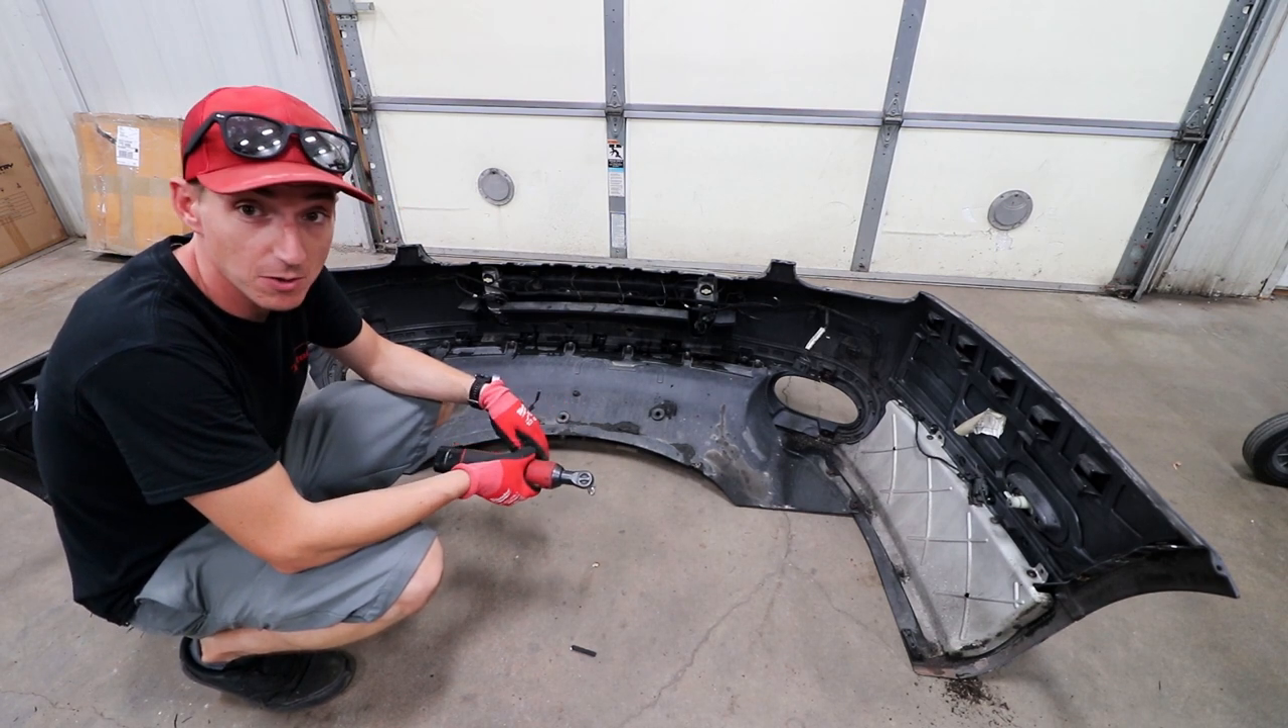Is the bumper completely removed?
Yes.